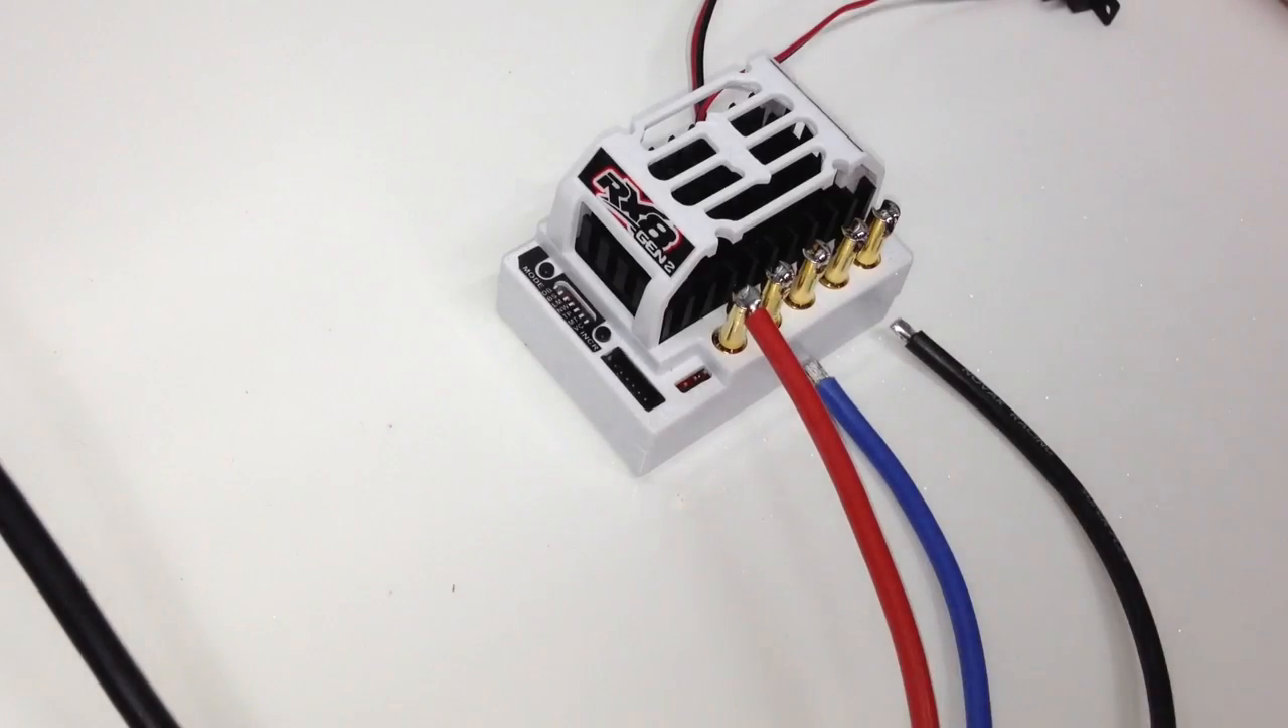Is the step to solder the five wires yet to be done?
Yes.